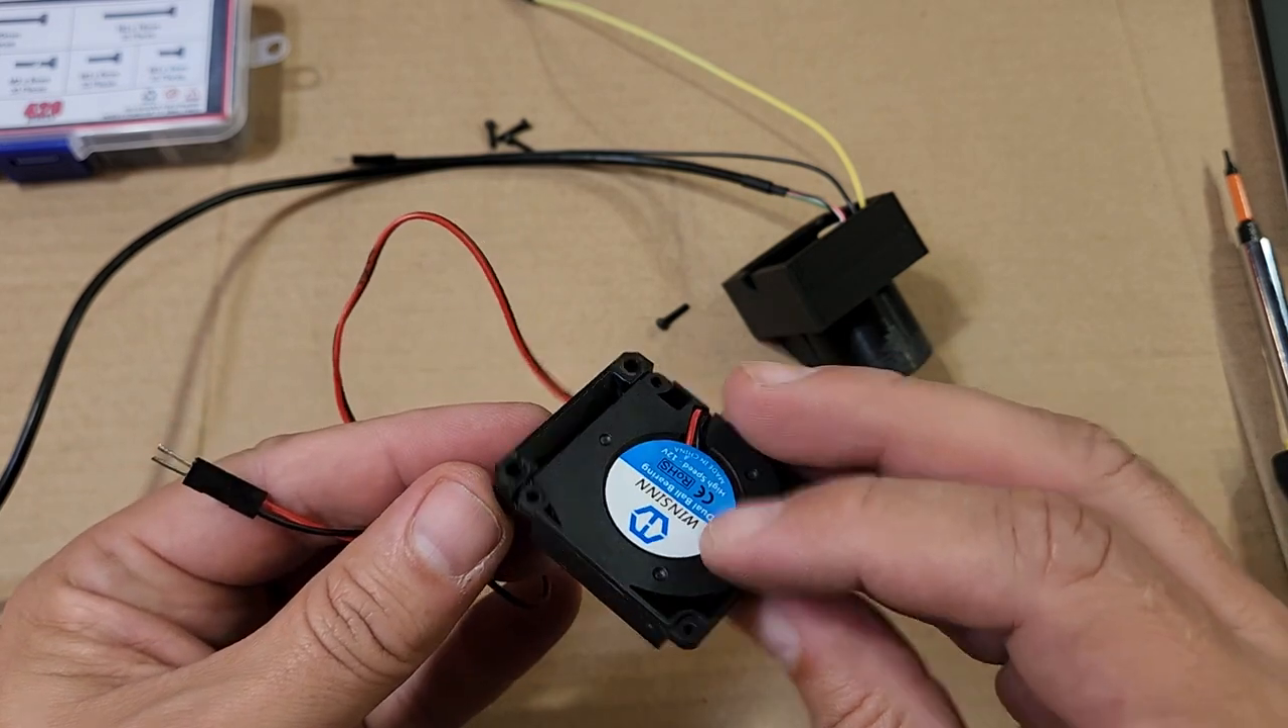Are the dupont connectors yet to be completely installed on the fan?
No.